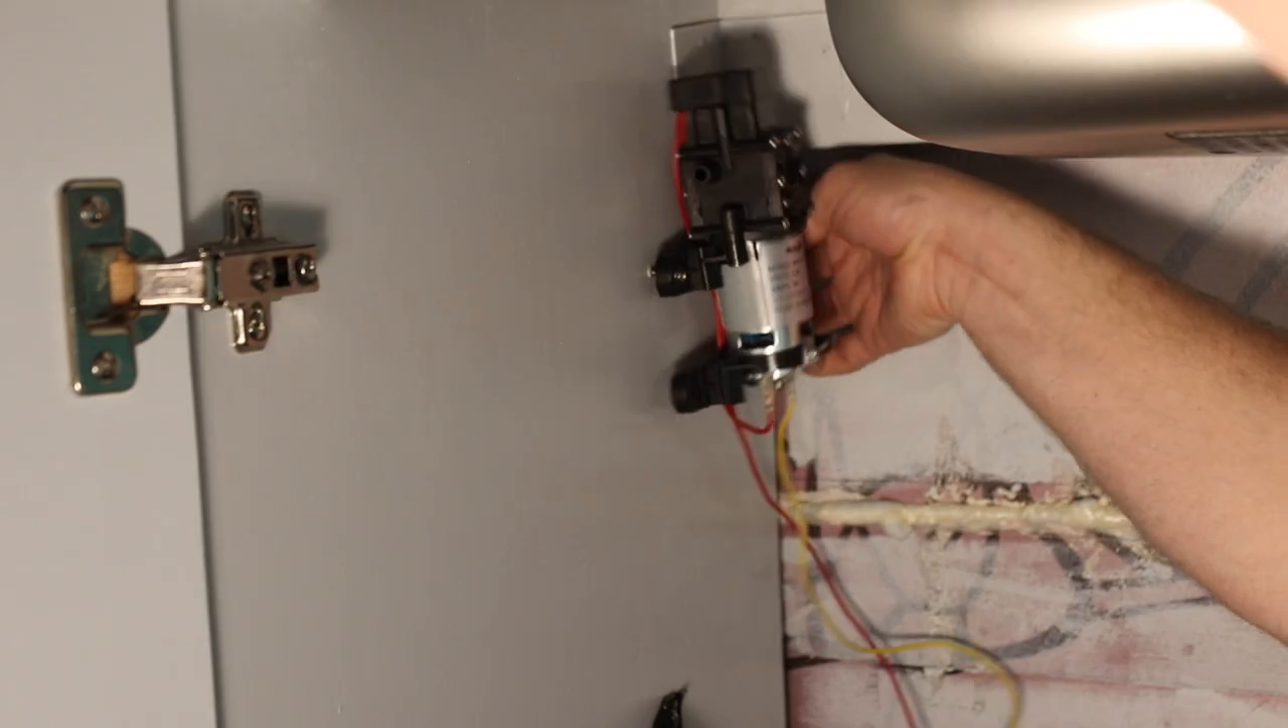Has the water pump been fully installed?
No.